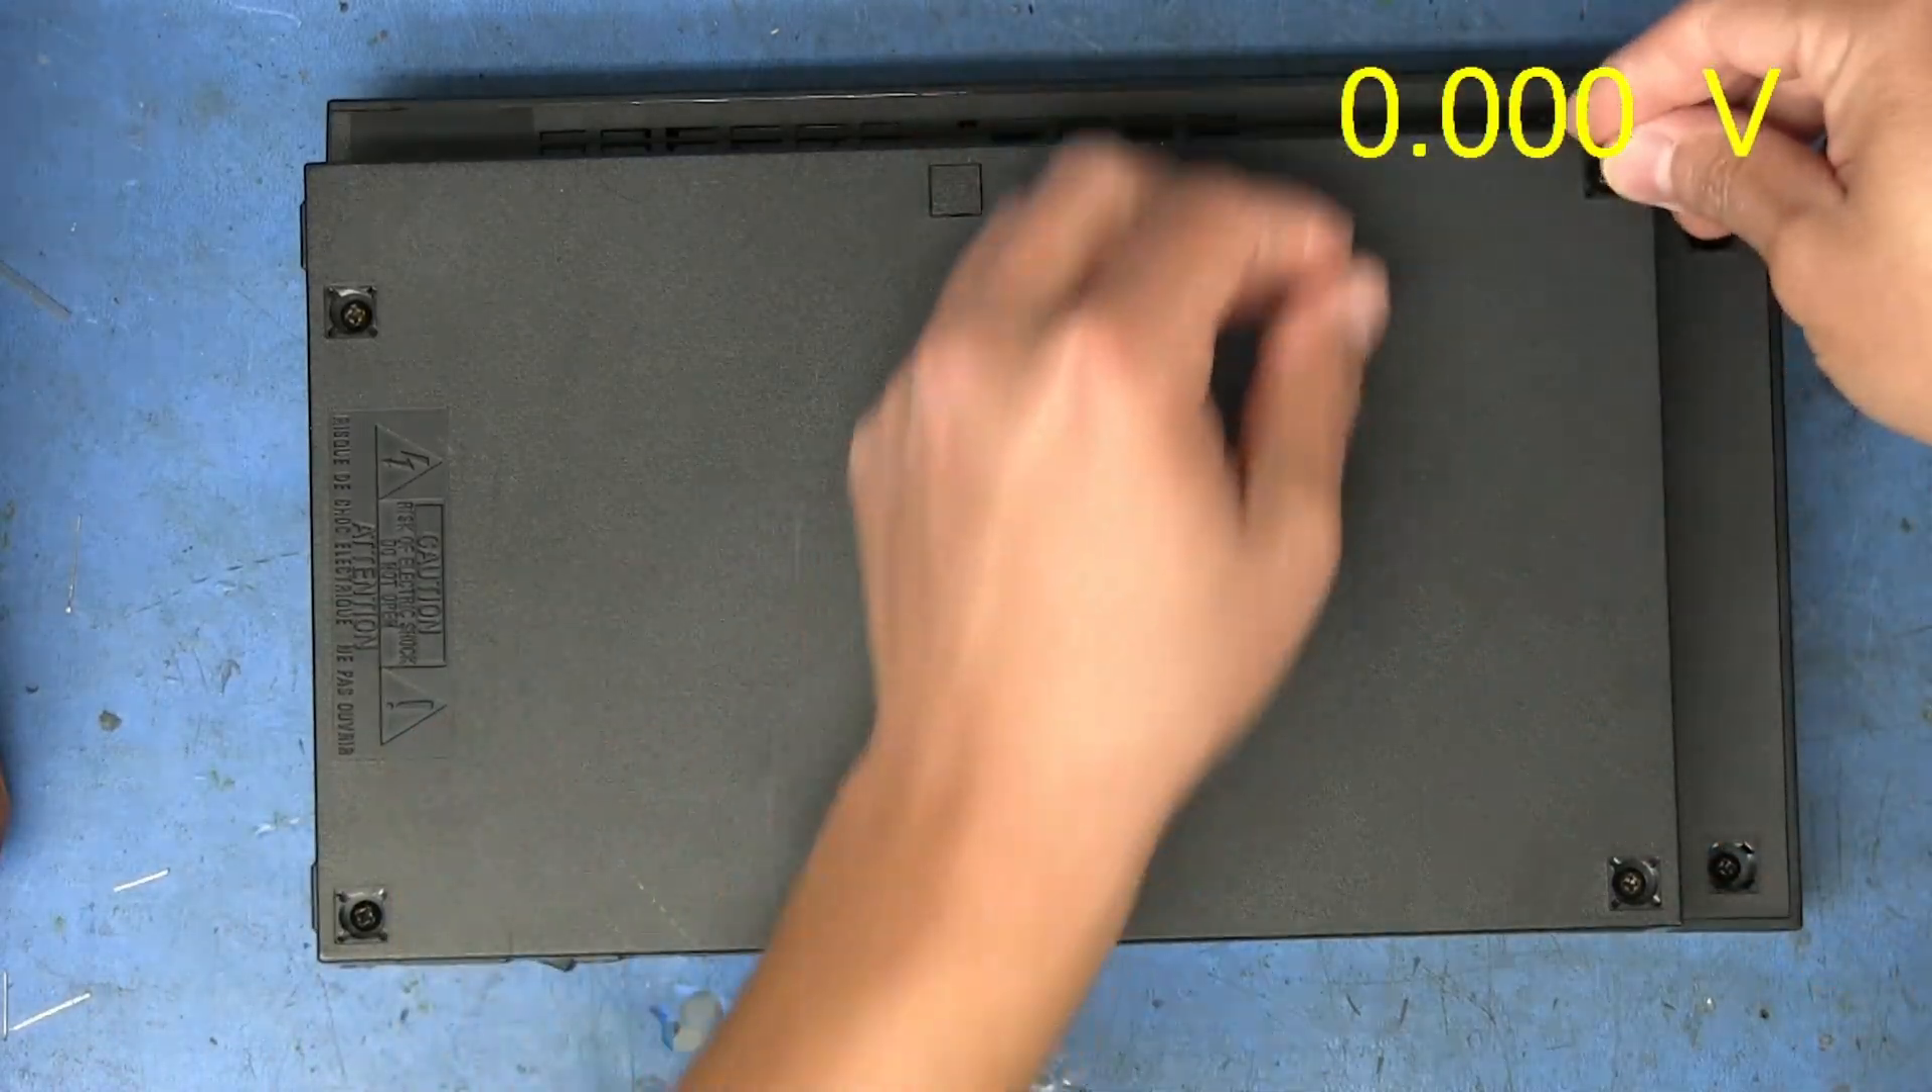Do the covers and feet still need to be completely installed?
Yes.